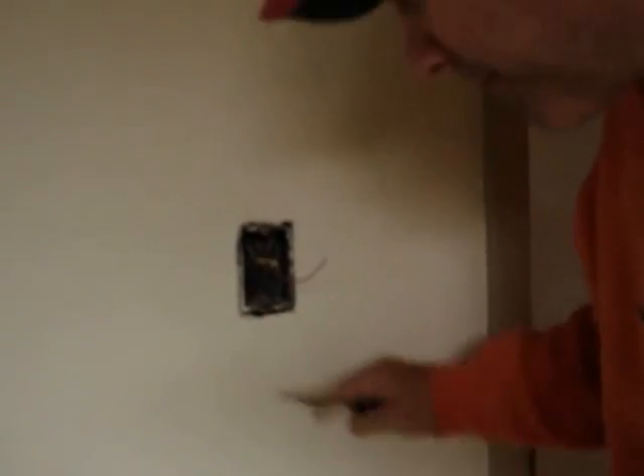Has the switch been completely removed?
Yes.